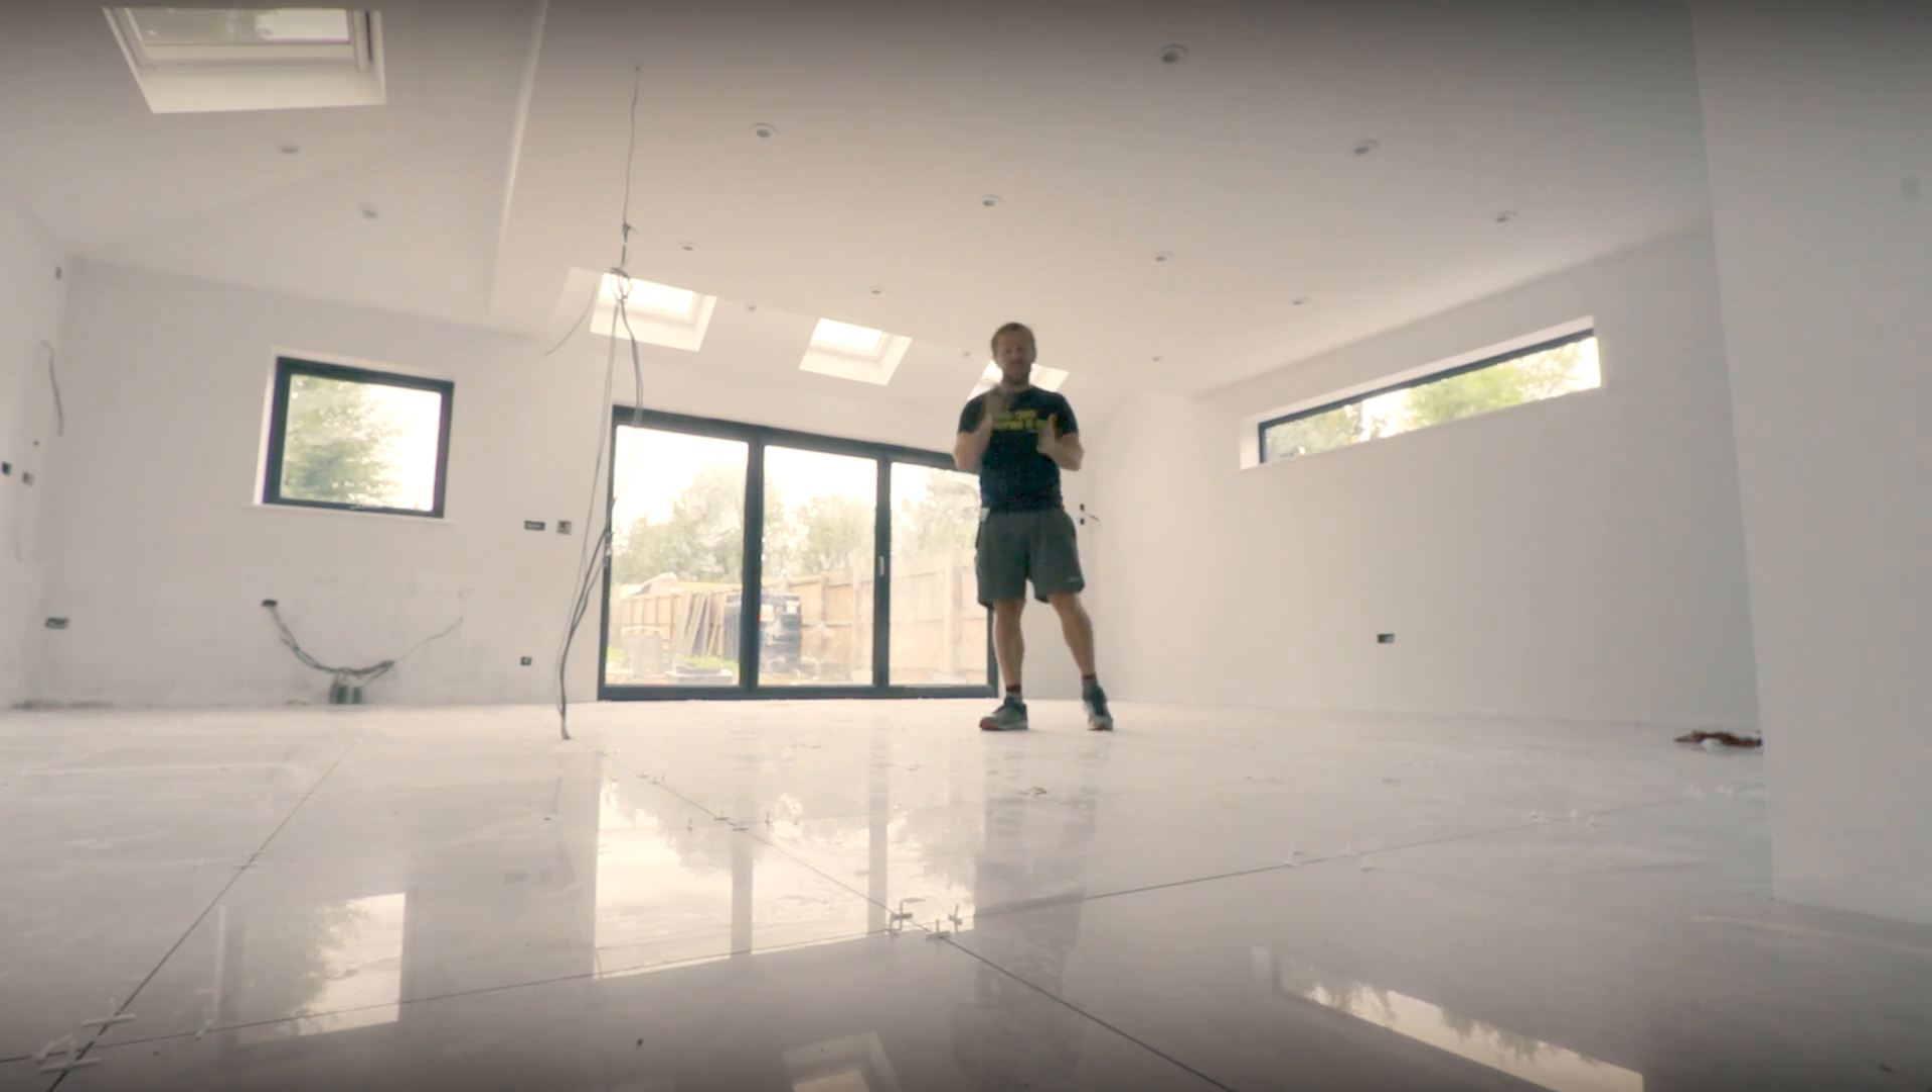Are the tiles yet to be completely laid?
No.